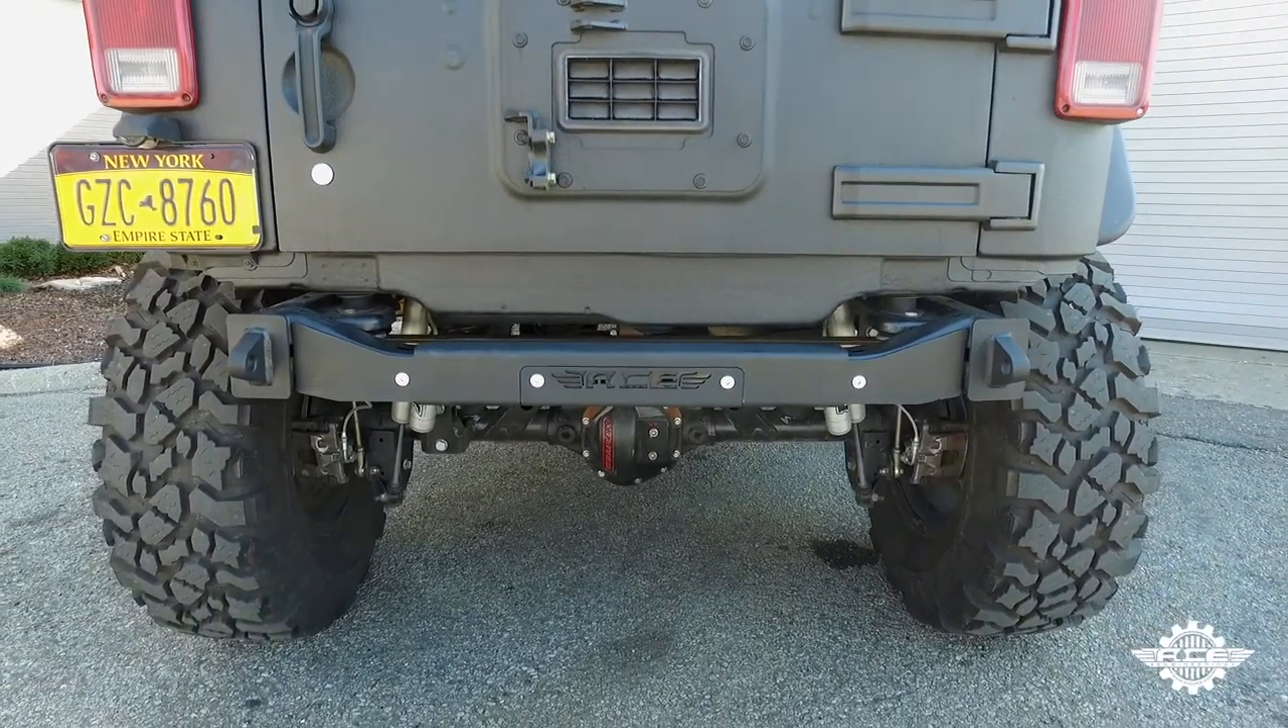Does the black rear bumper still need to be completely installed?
No.